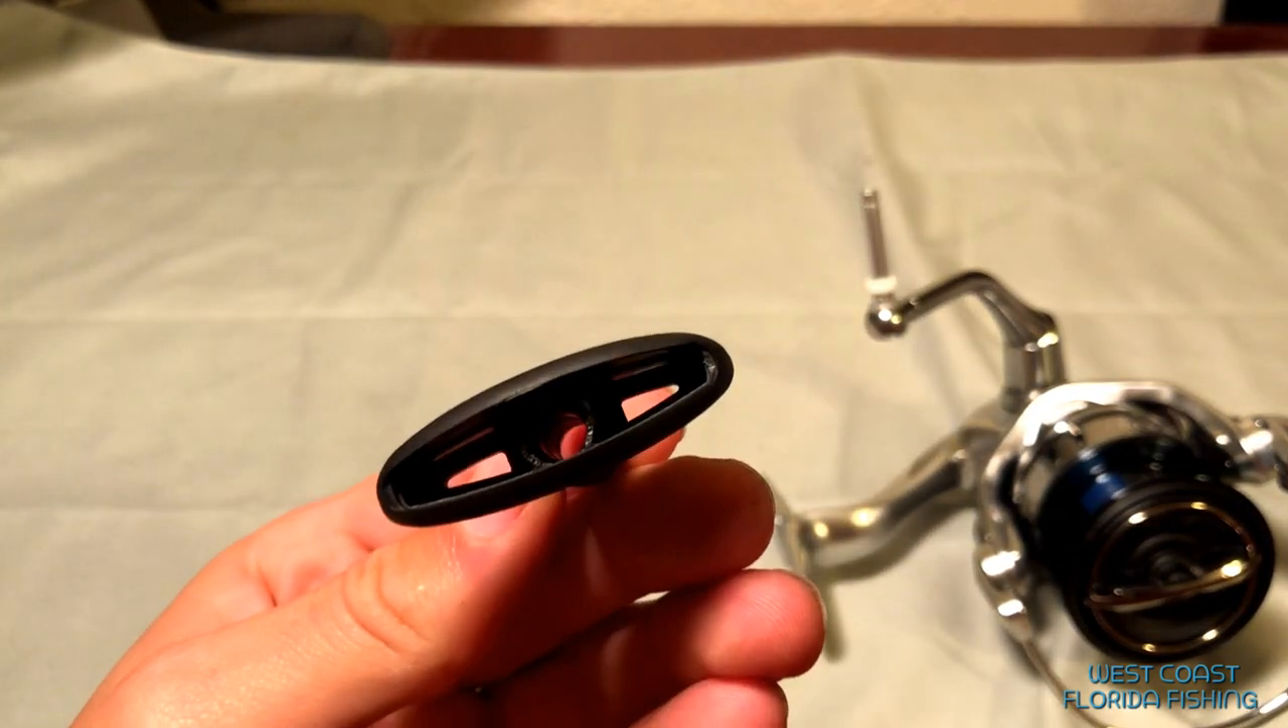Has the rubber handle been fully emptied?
Yes.